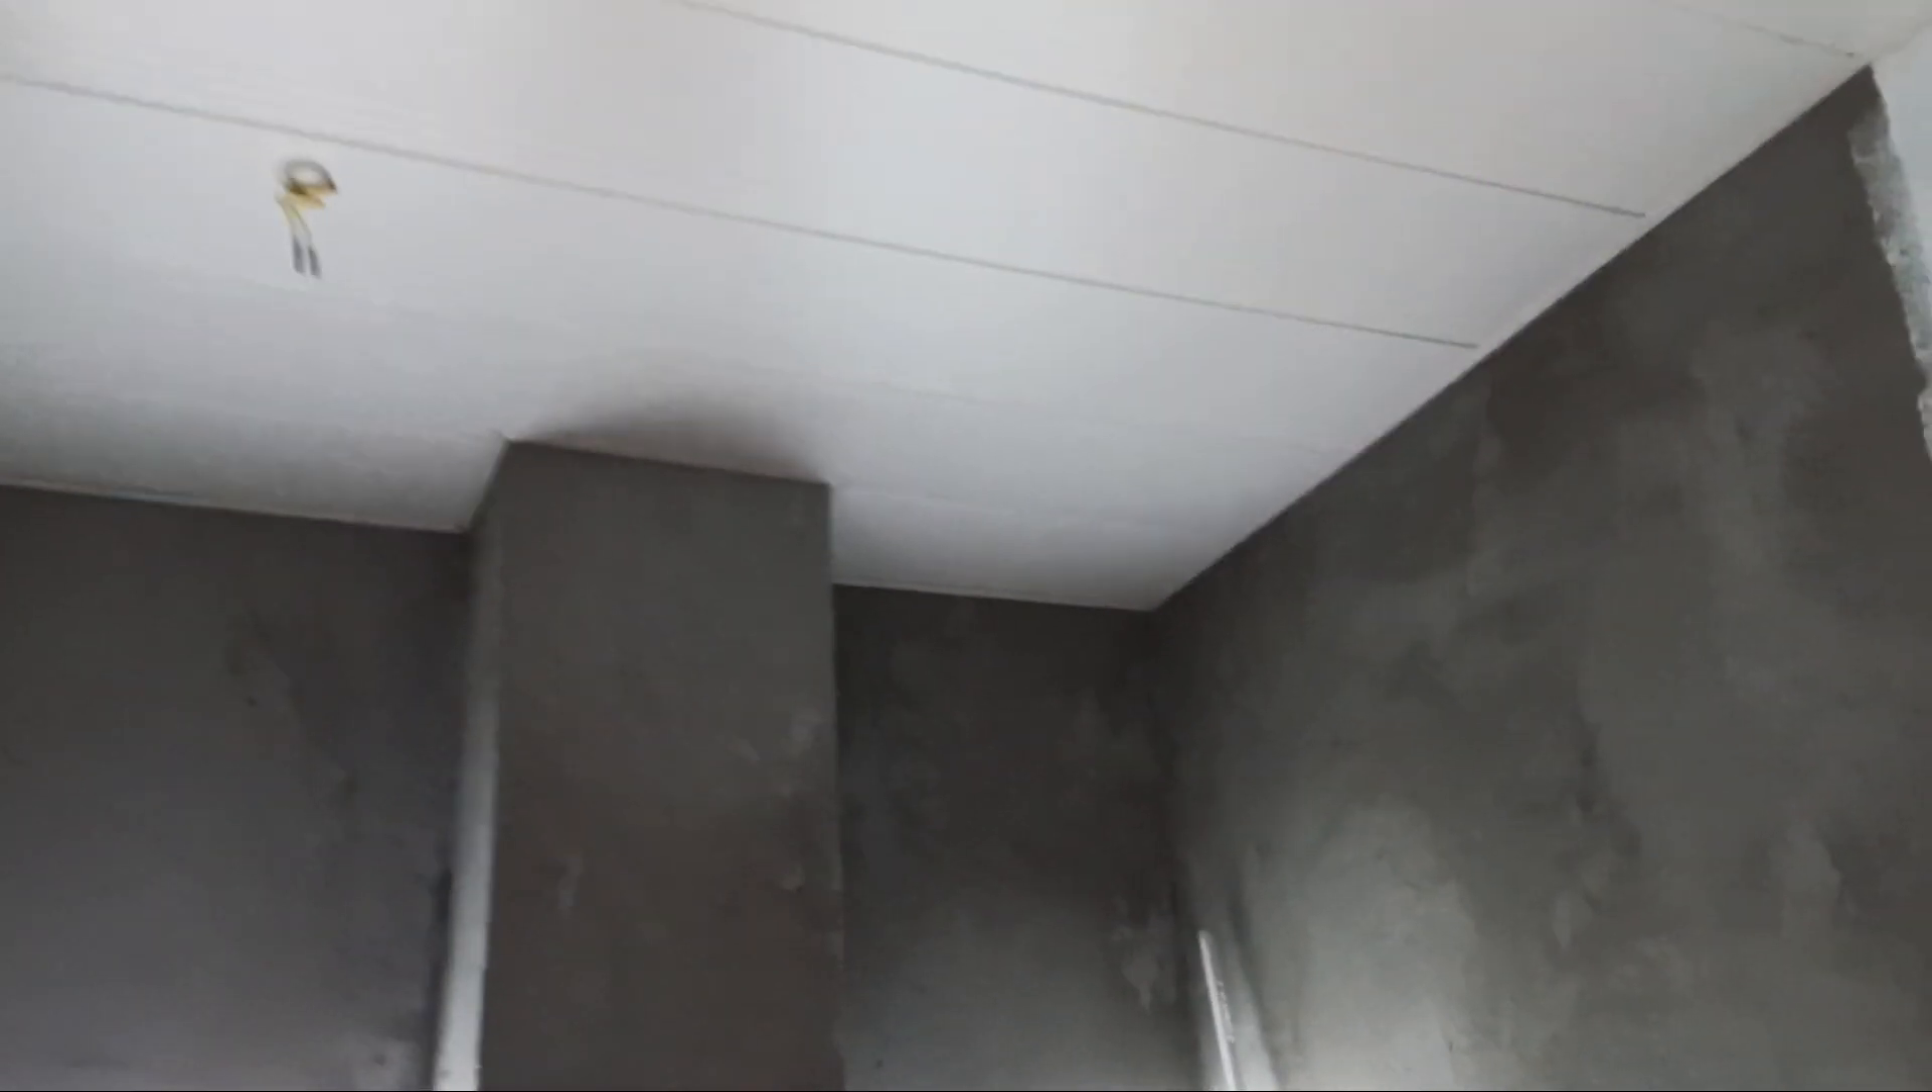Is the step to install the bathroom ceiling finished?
Yes.